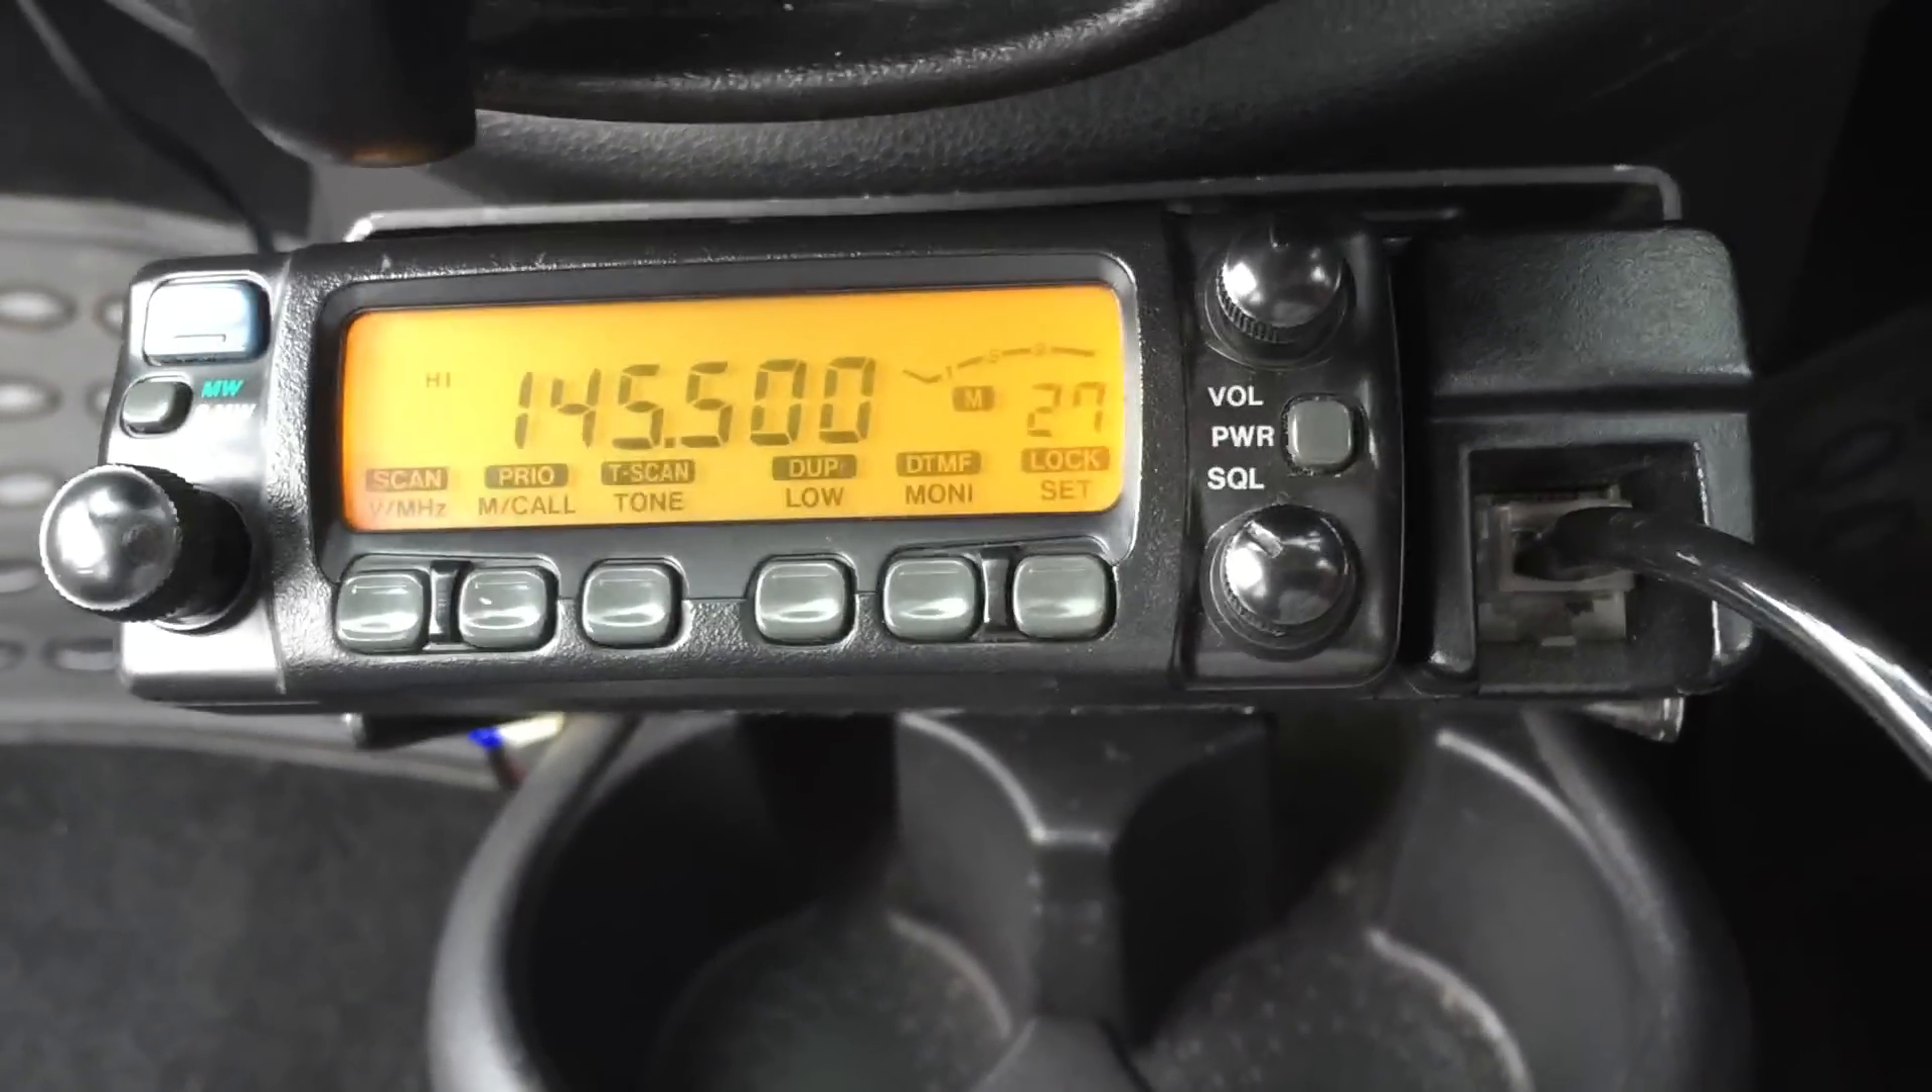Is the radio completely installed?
Yes.